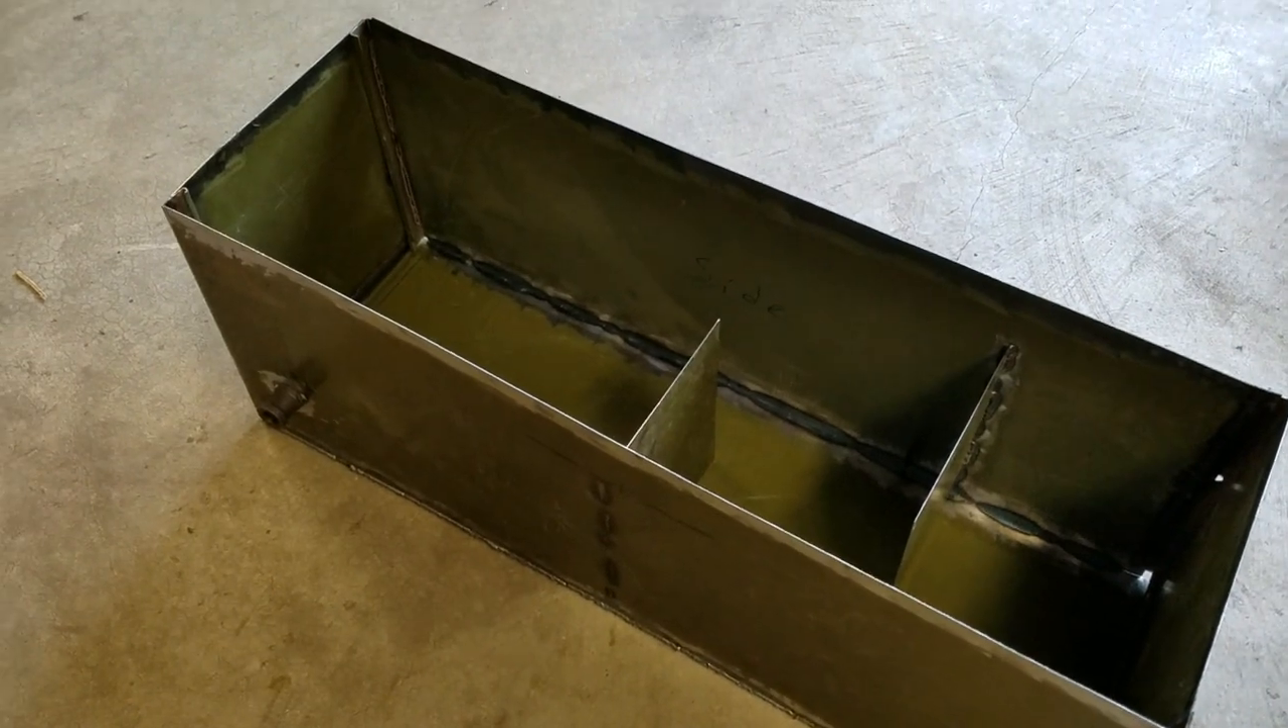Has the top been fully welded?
No.